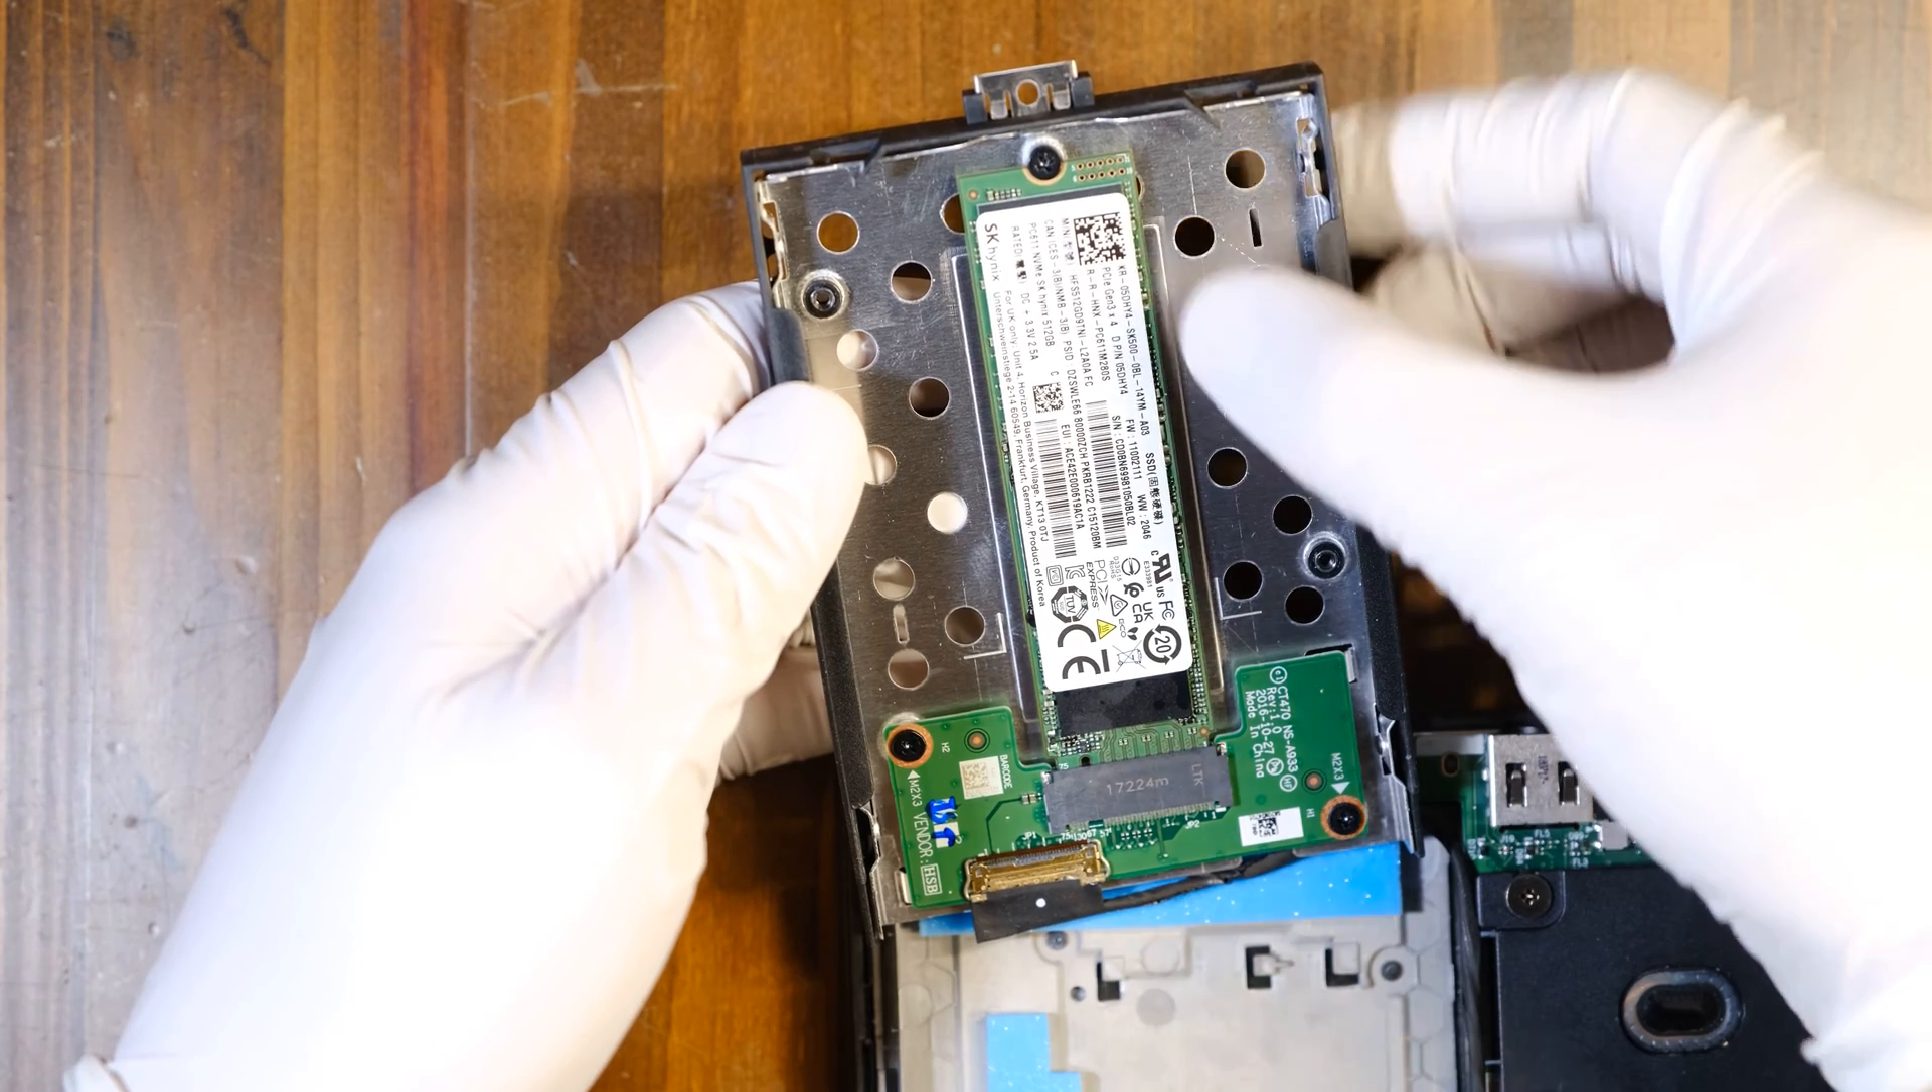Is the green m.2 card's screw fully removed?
No.